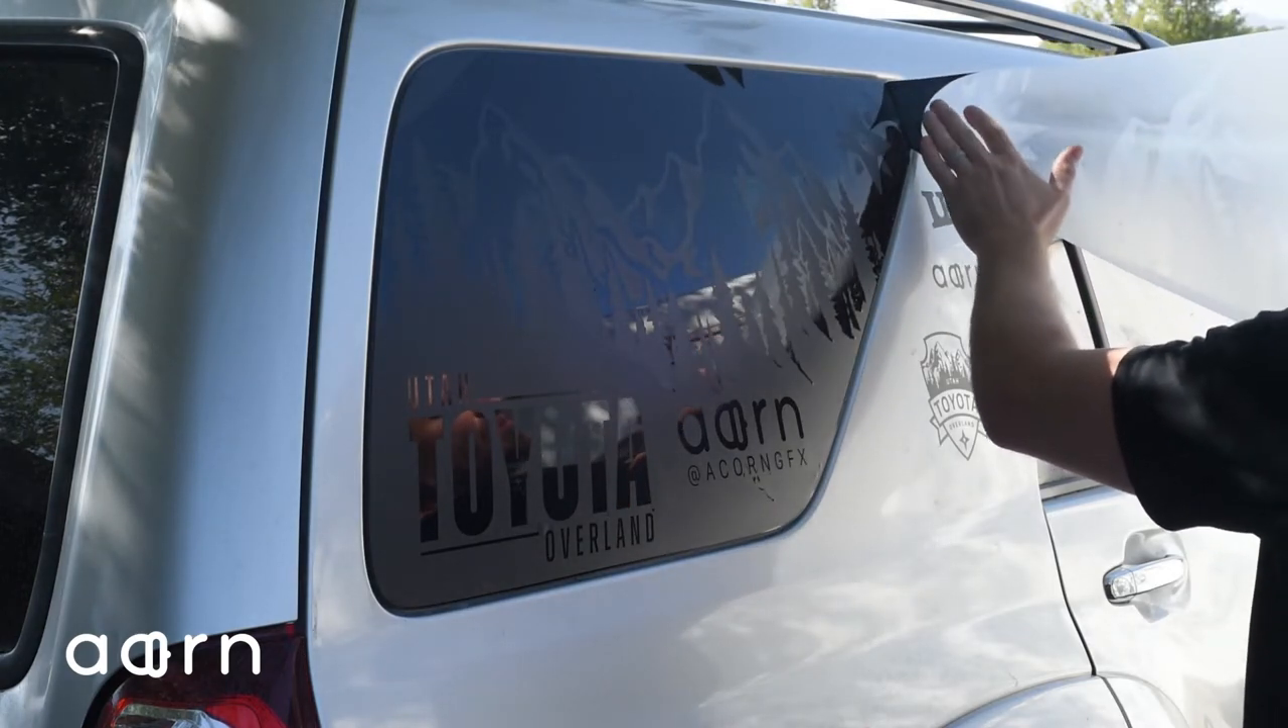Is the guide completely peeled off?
No.